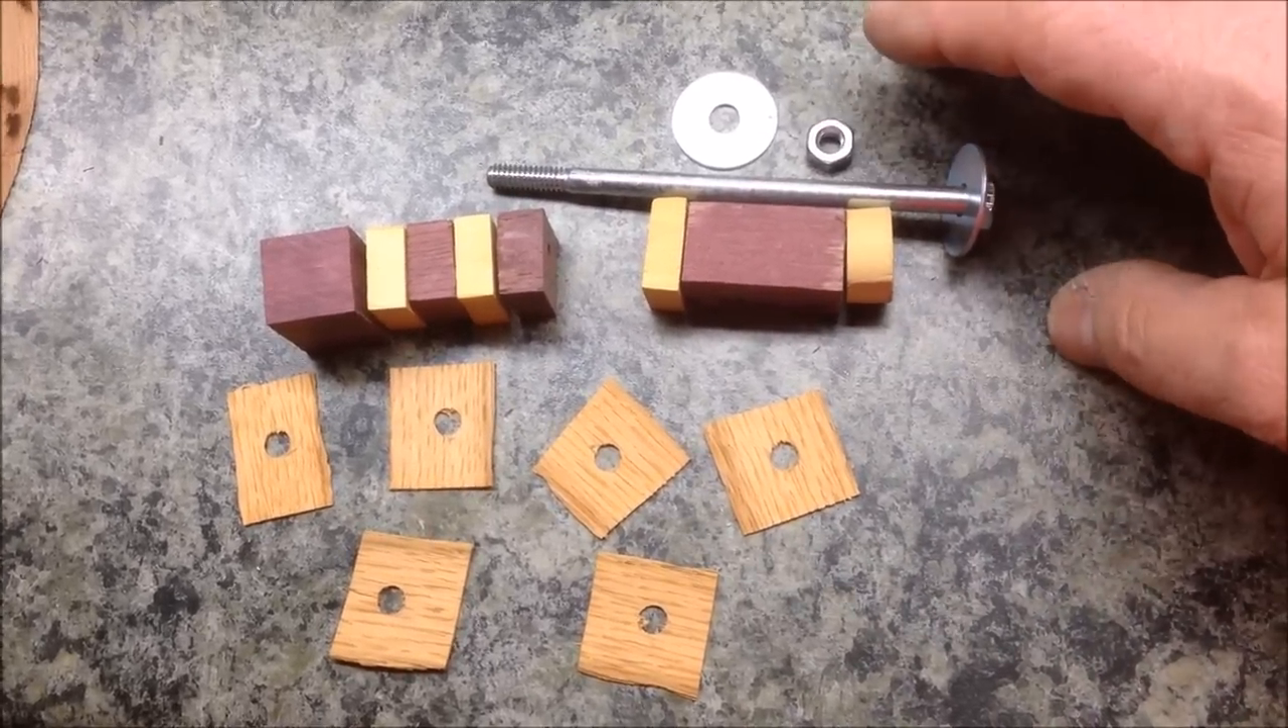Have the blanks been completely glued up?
No.